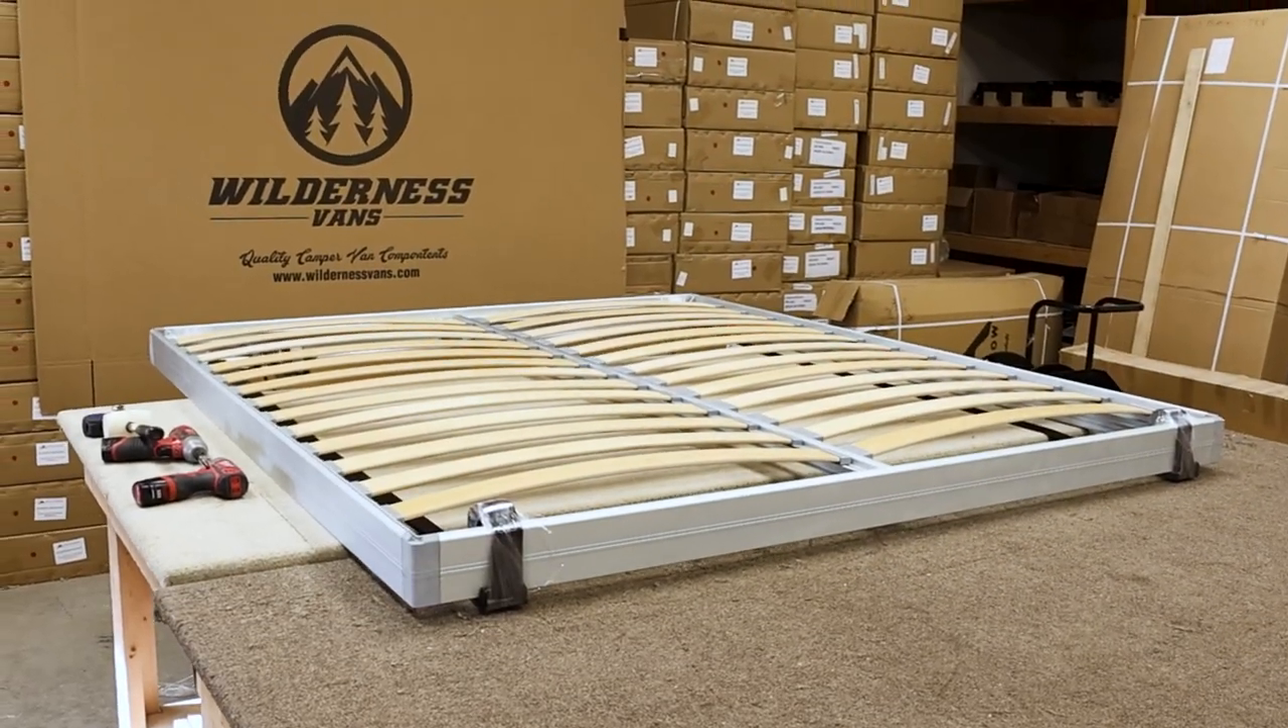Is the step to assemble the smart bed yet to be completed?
No.